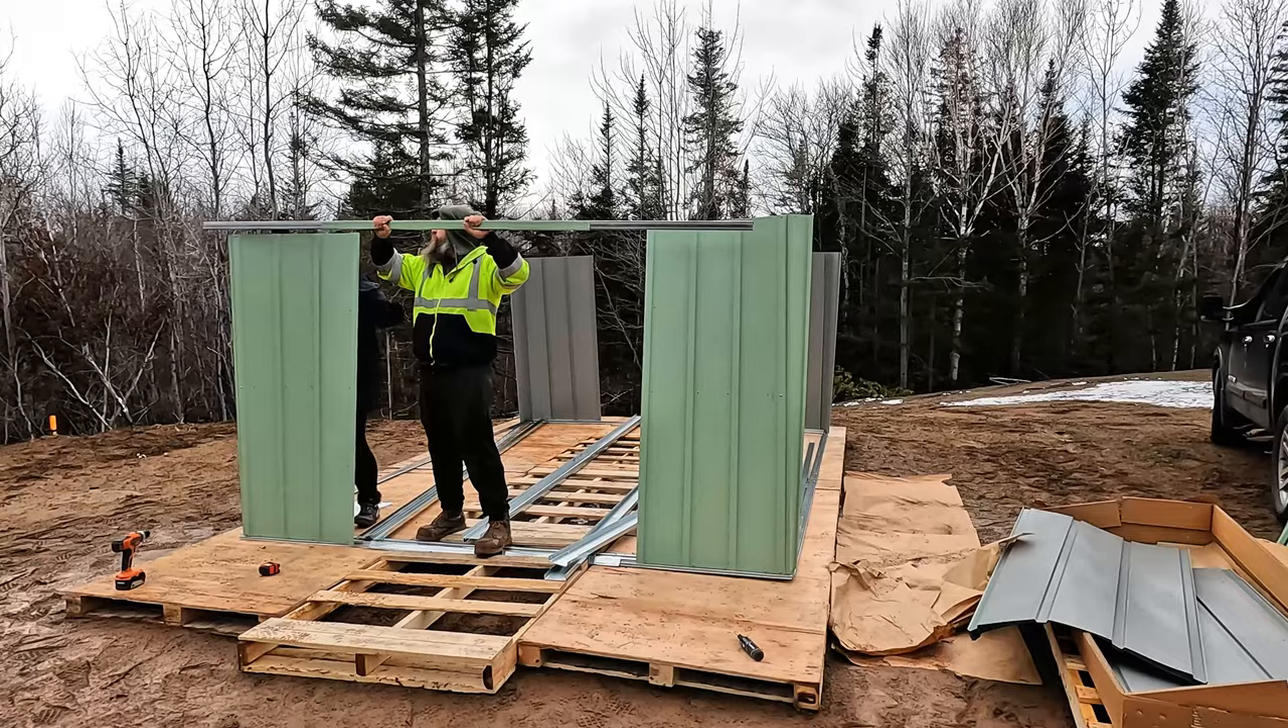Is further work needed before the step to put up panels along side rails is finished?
Yes.